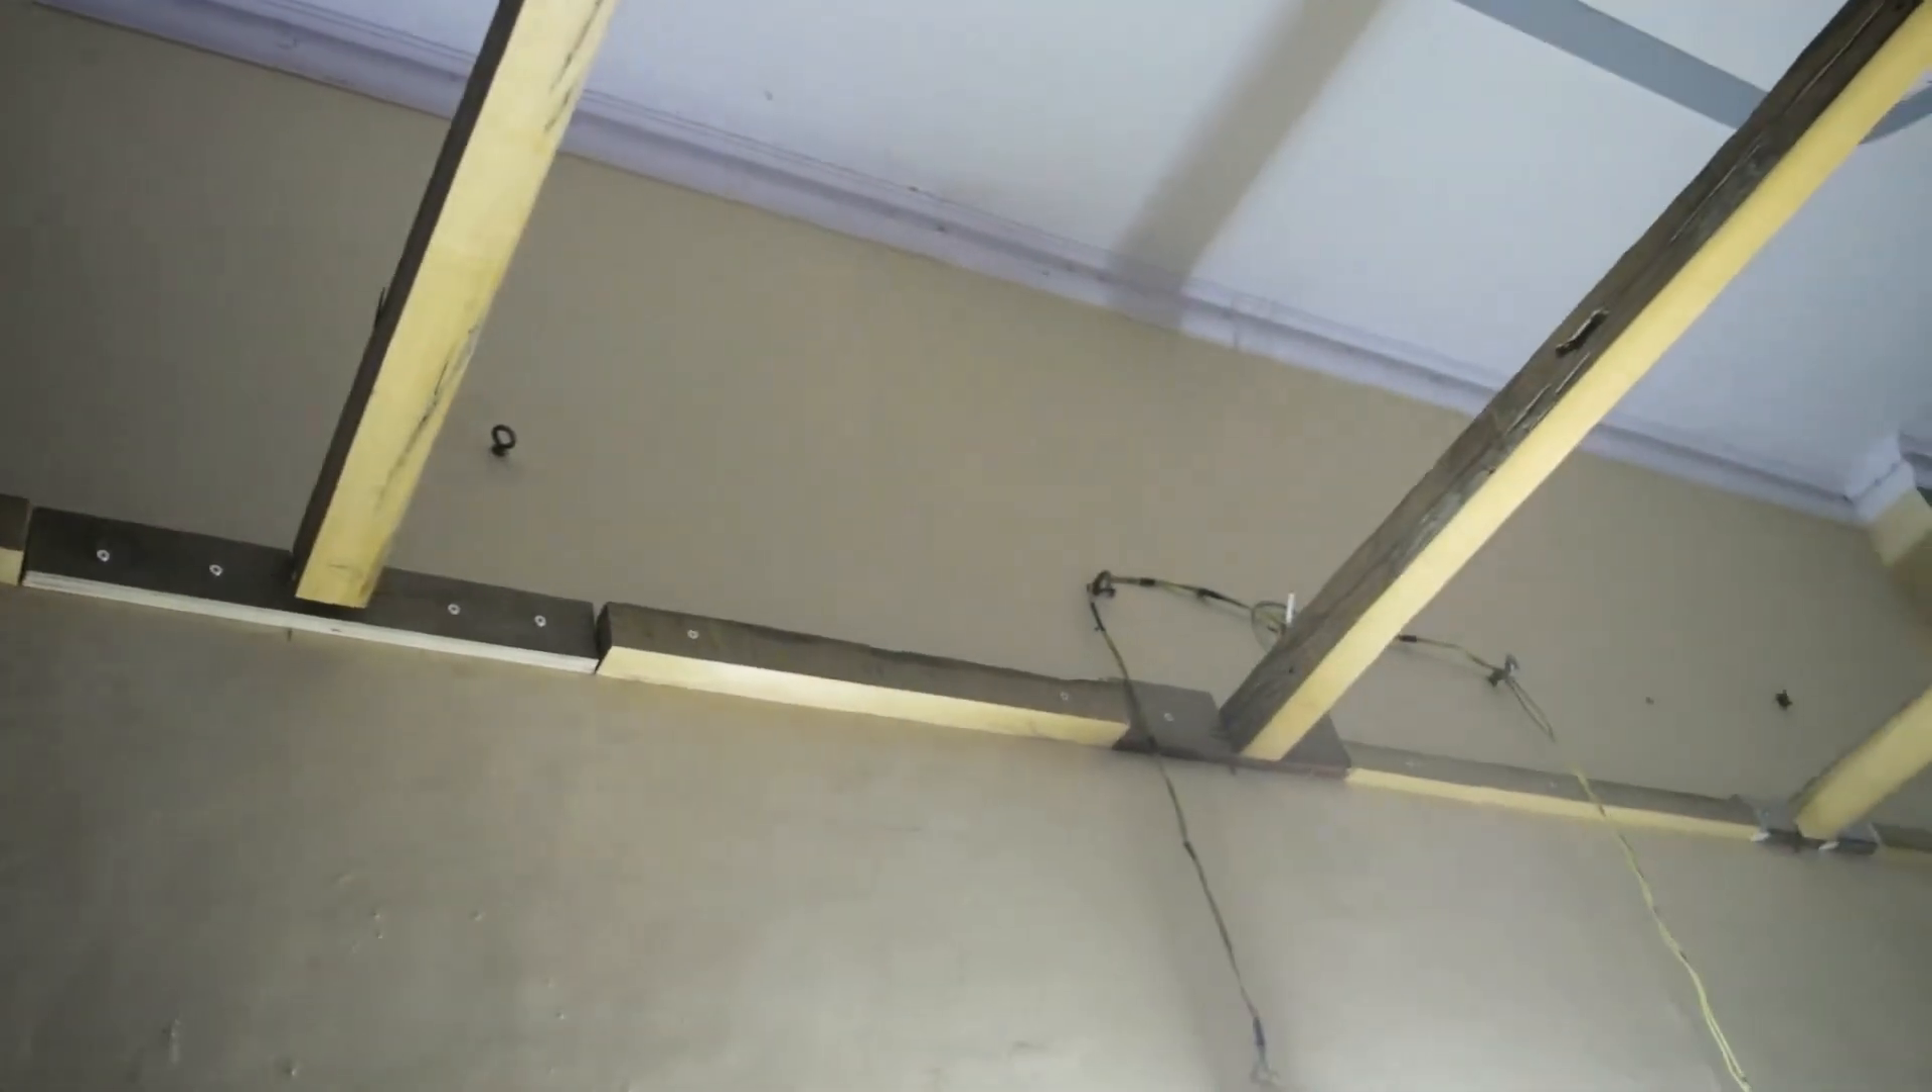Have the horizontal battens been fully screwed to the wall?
Yes.